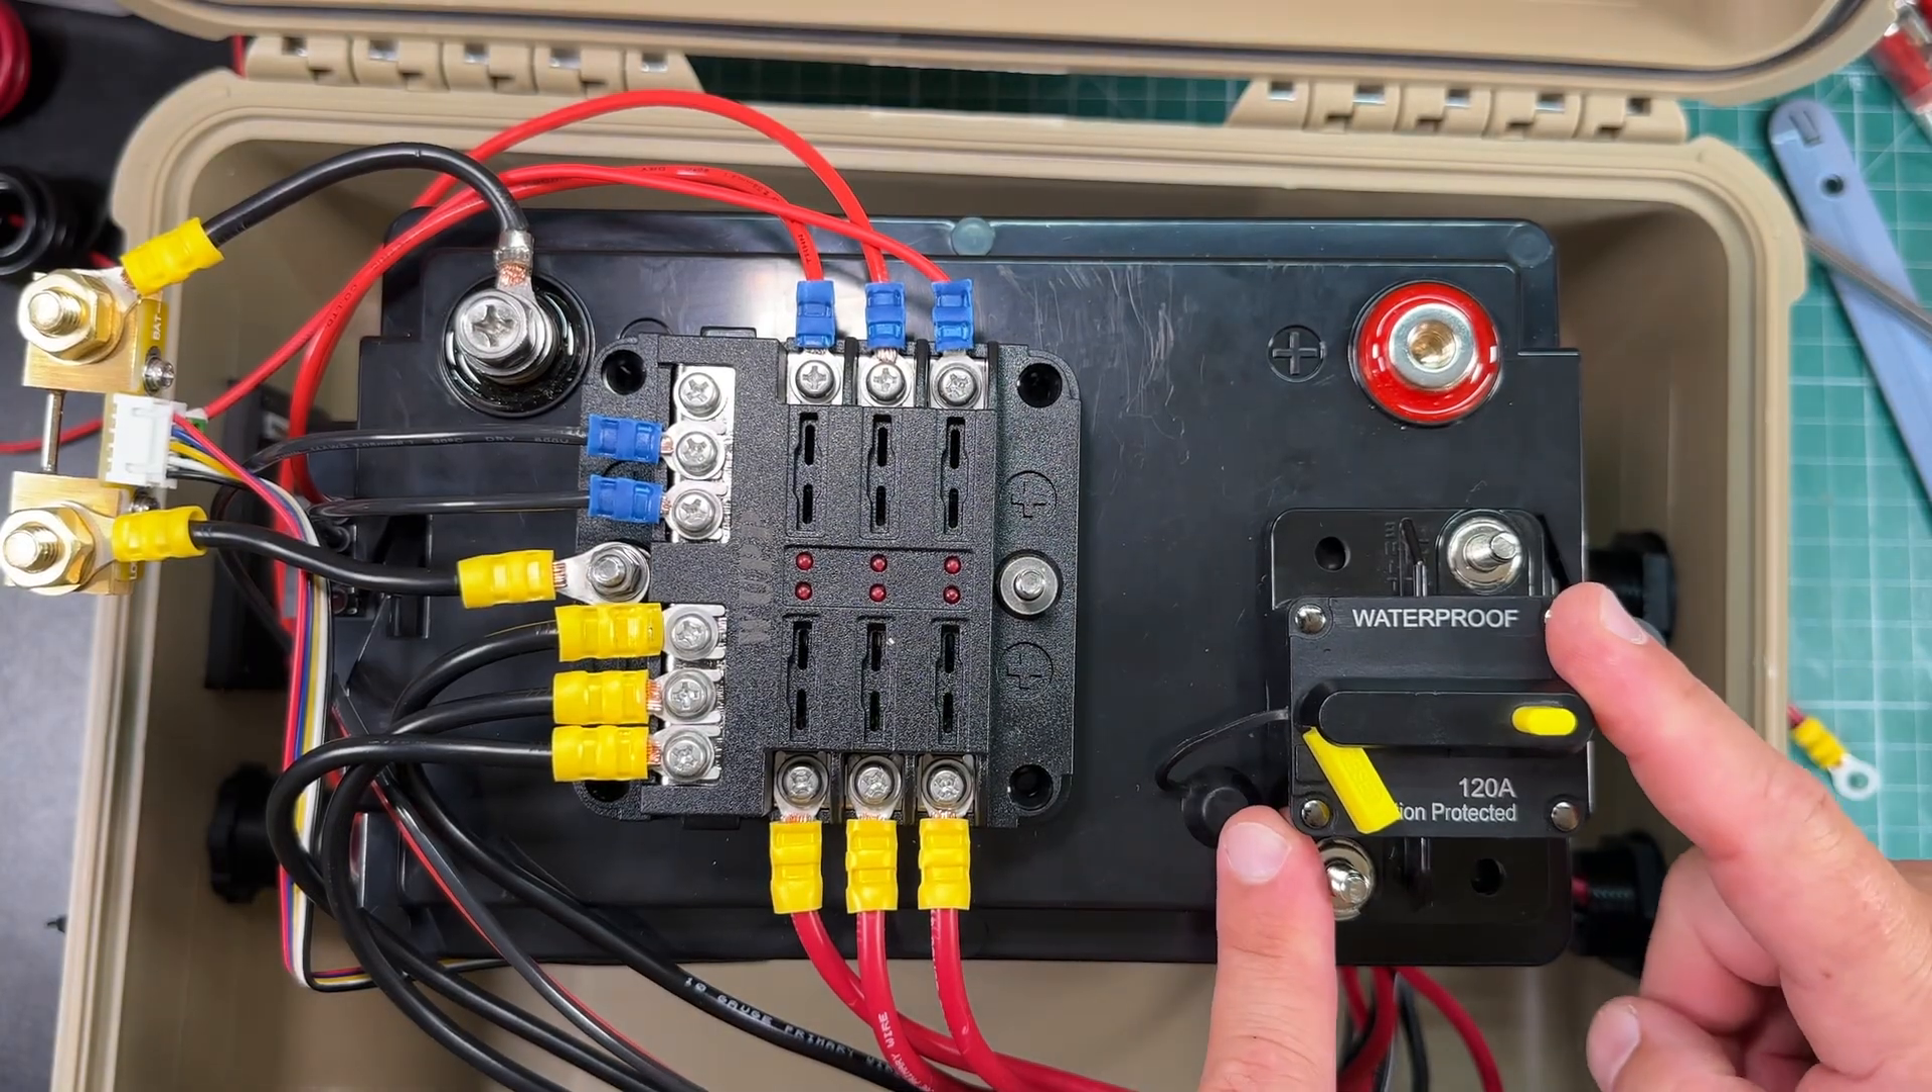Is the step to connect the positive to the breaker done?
No.